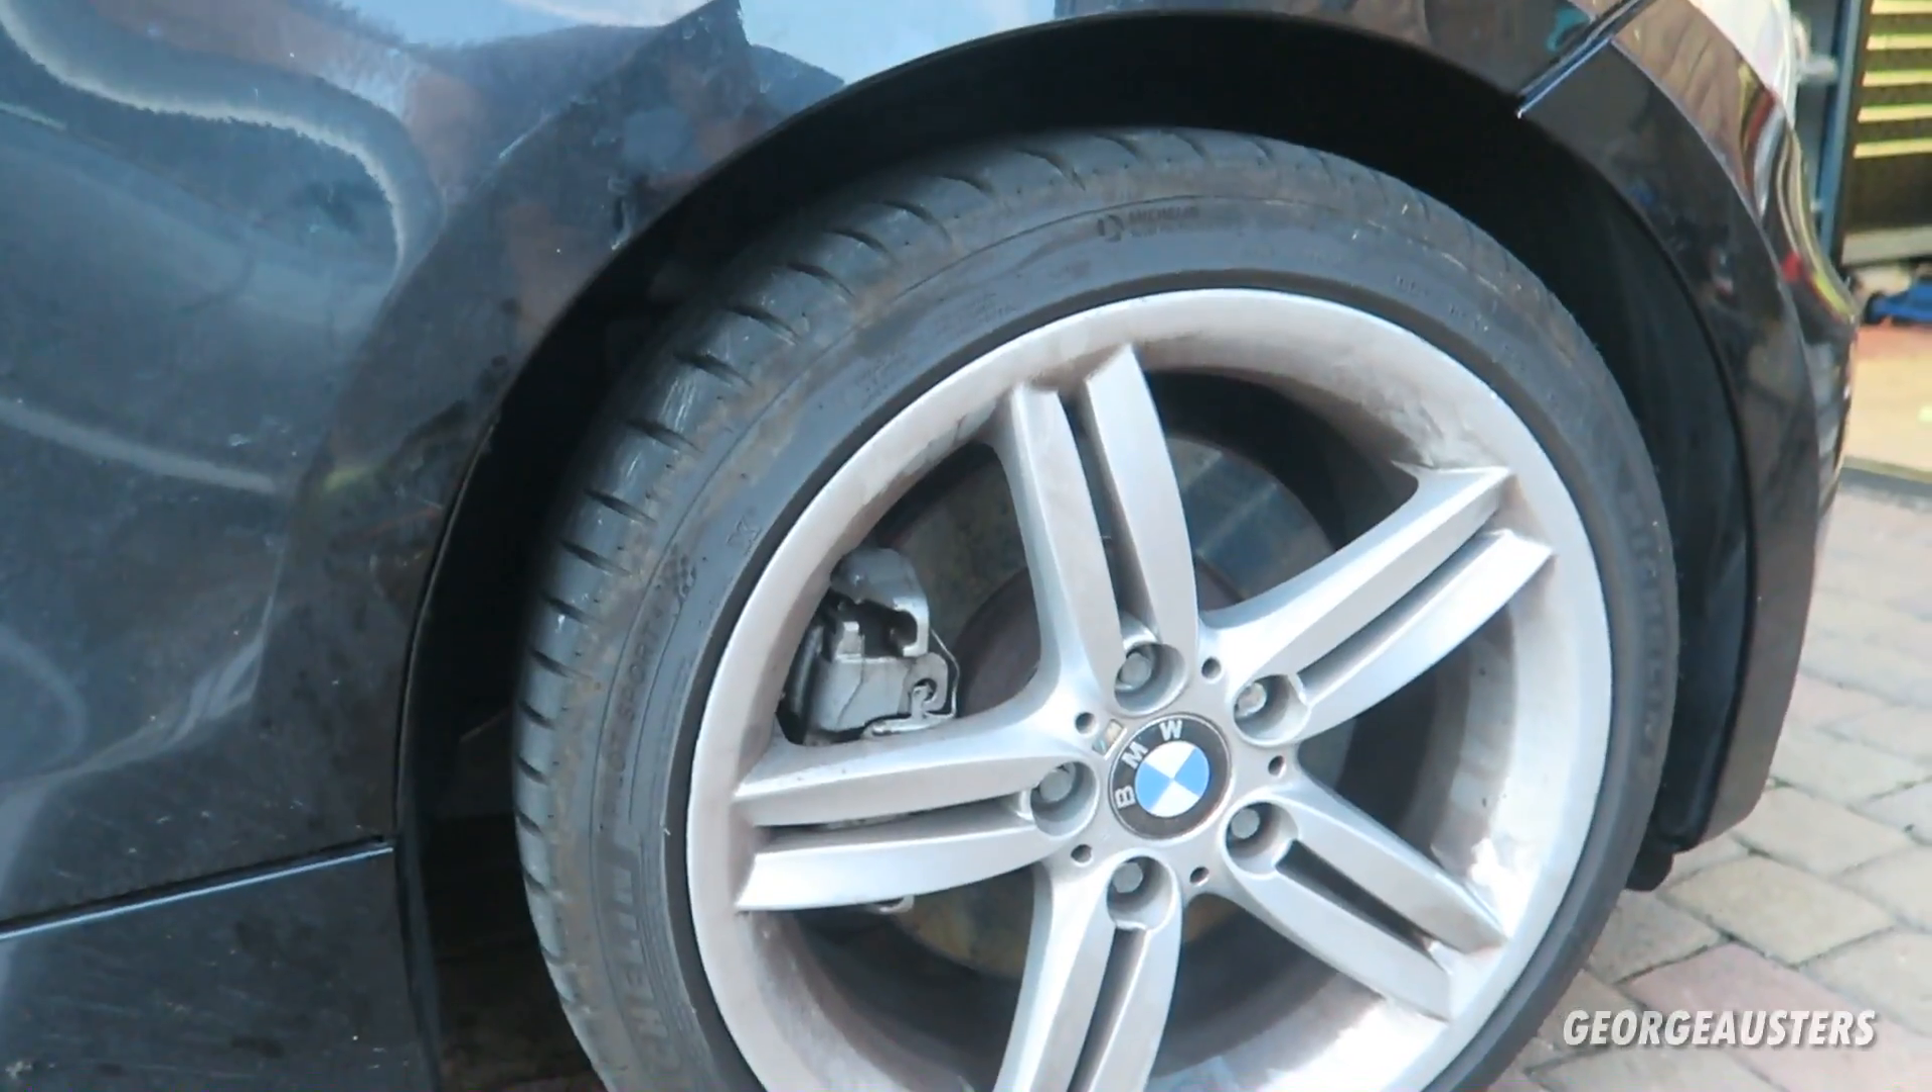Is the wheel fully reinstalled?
Yes.